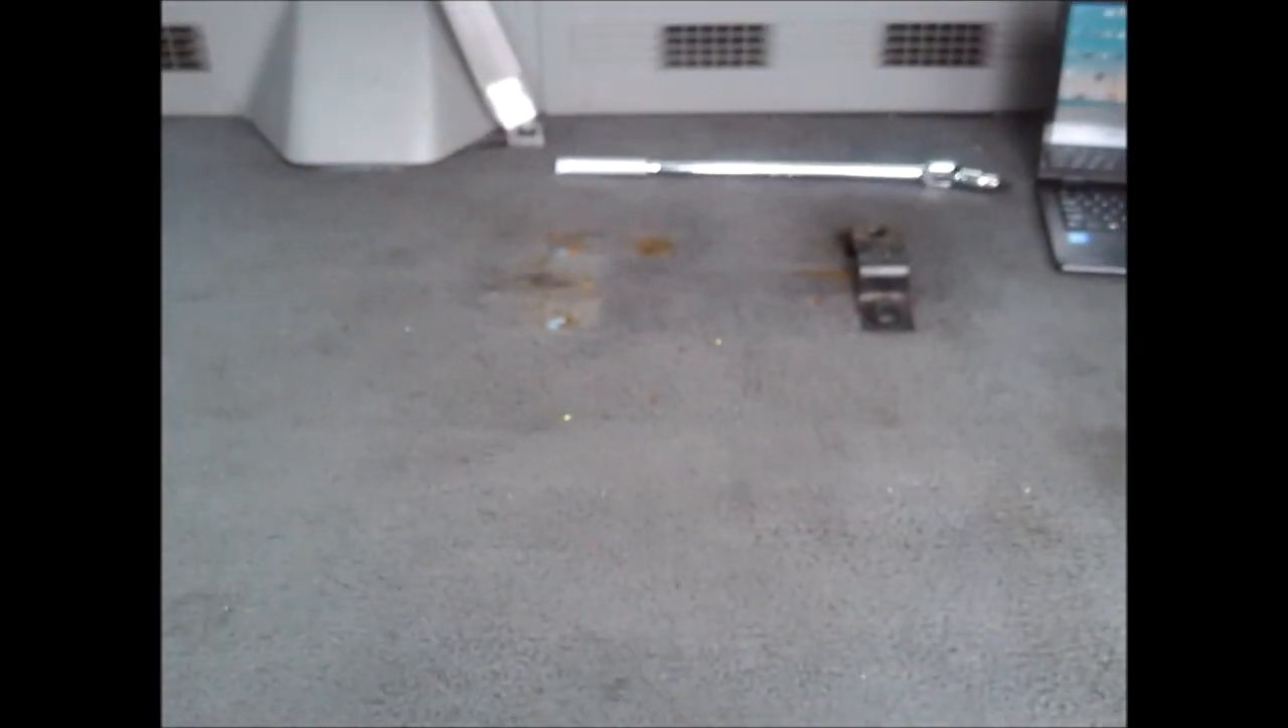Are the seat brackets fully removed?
No.